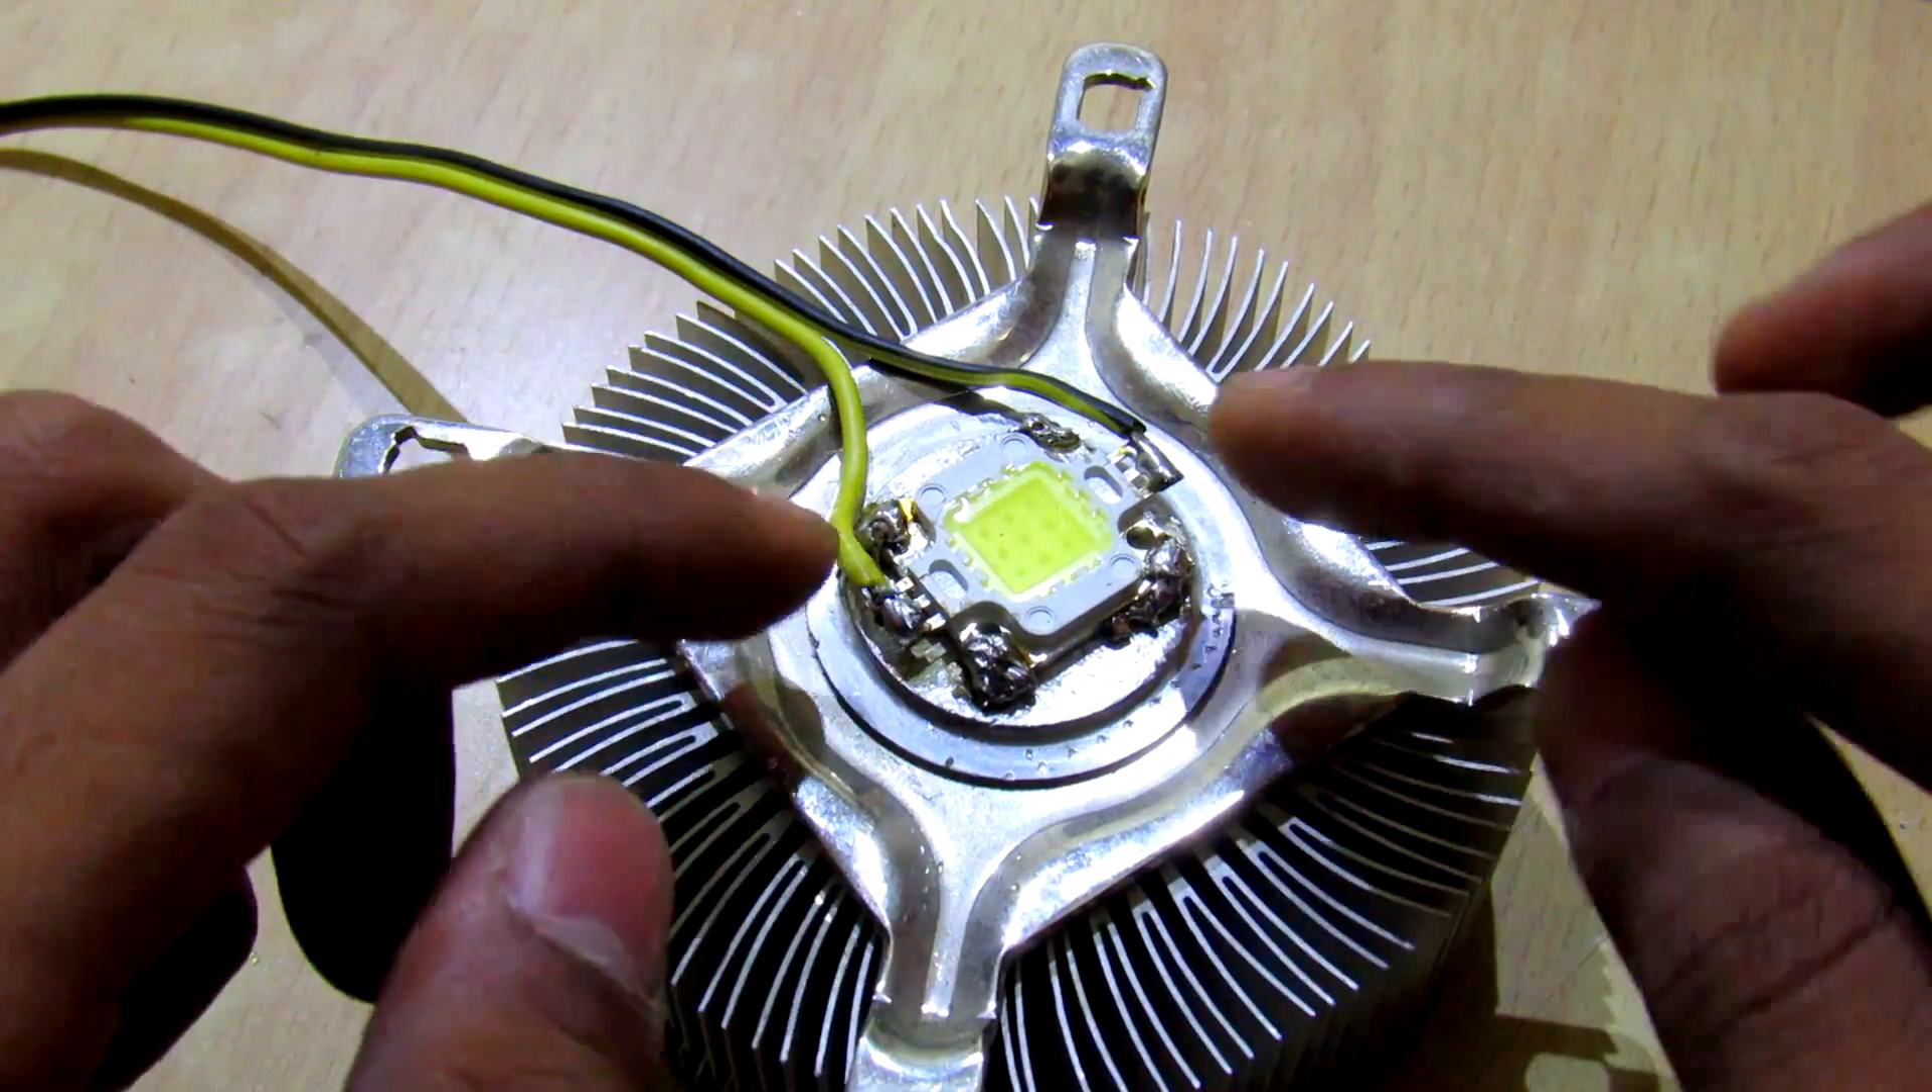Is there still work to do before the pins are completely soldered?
No.